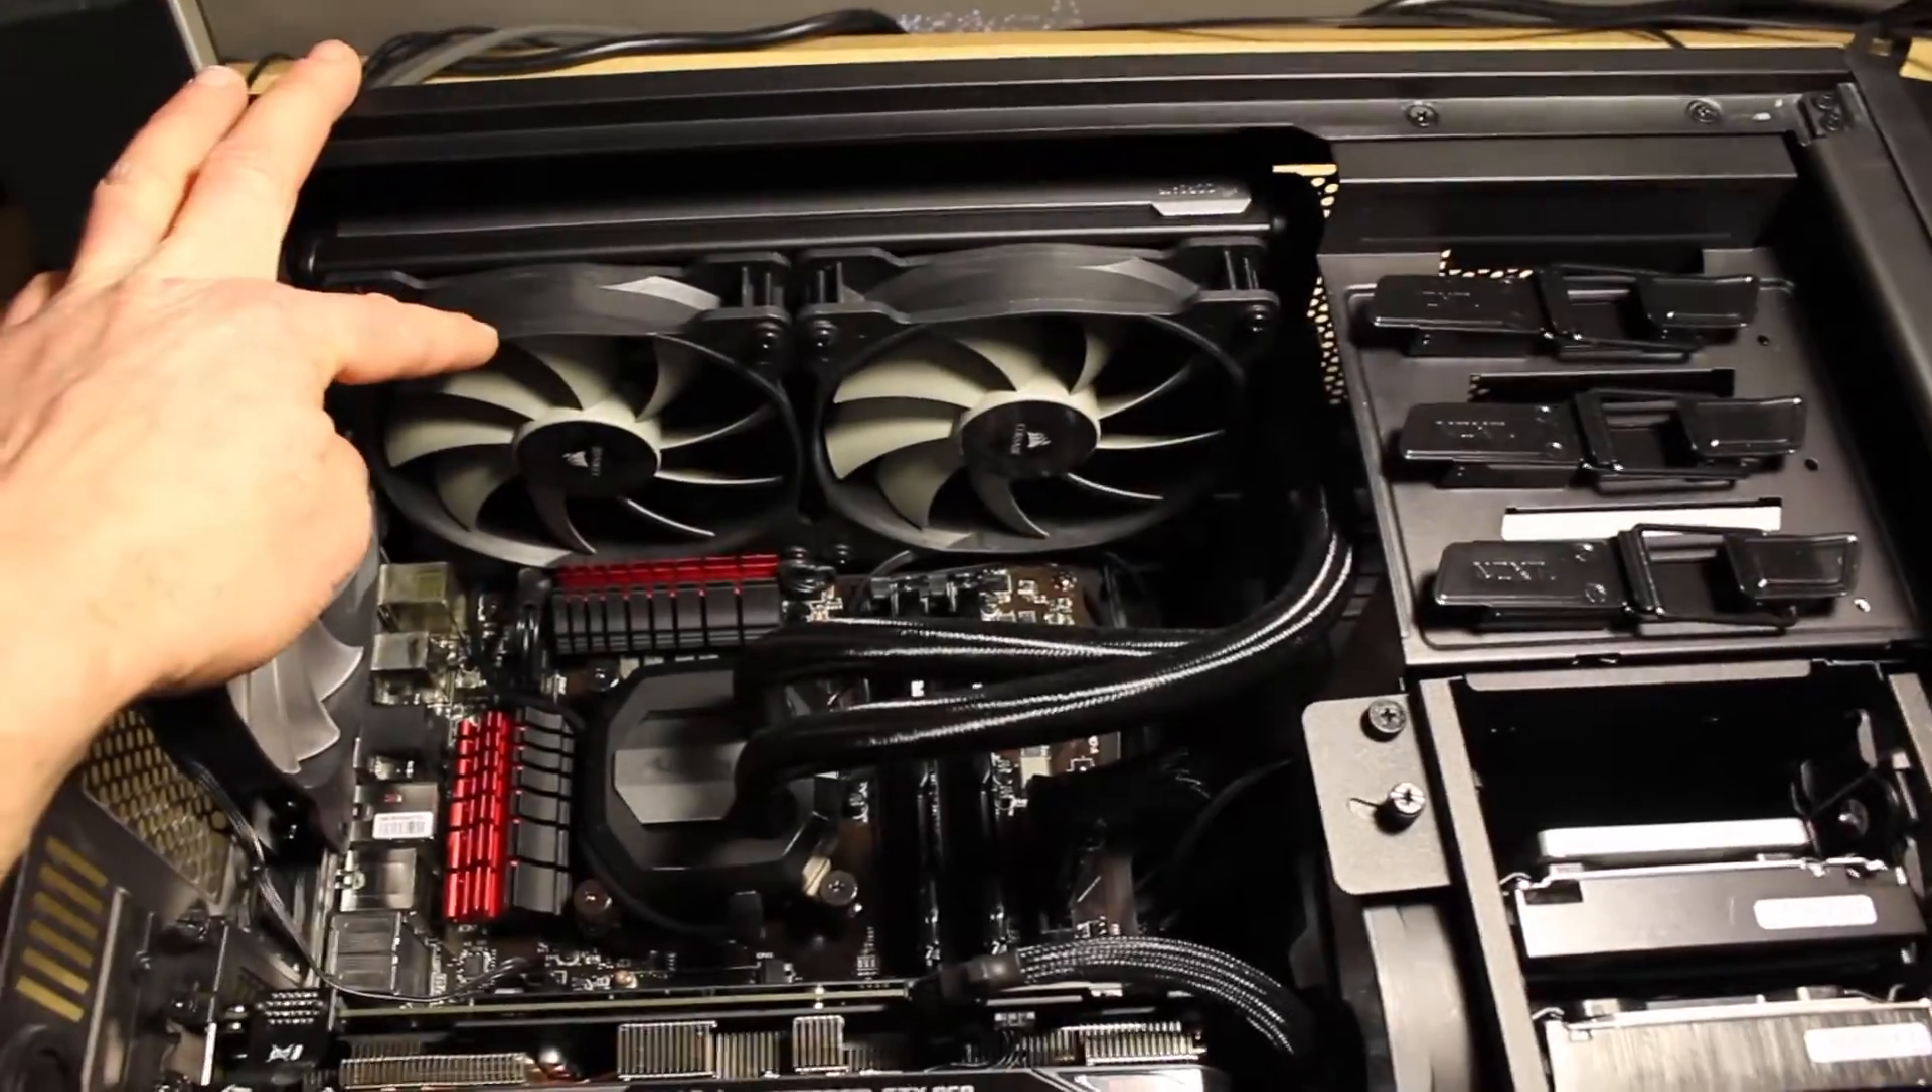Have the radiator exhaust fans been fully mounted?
Yes.